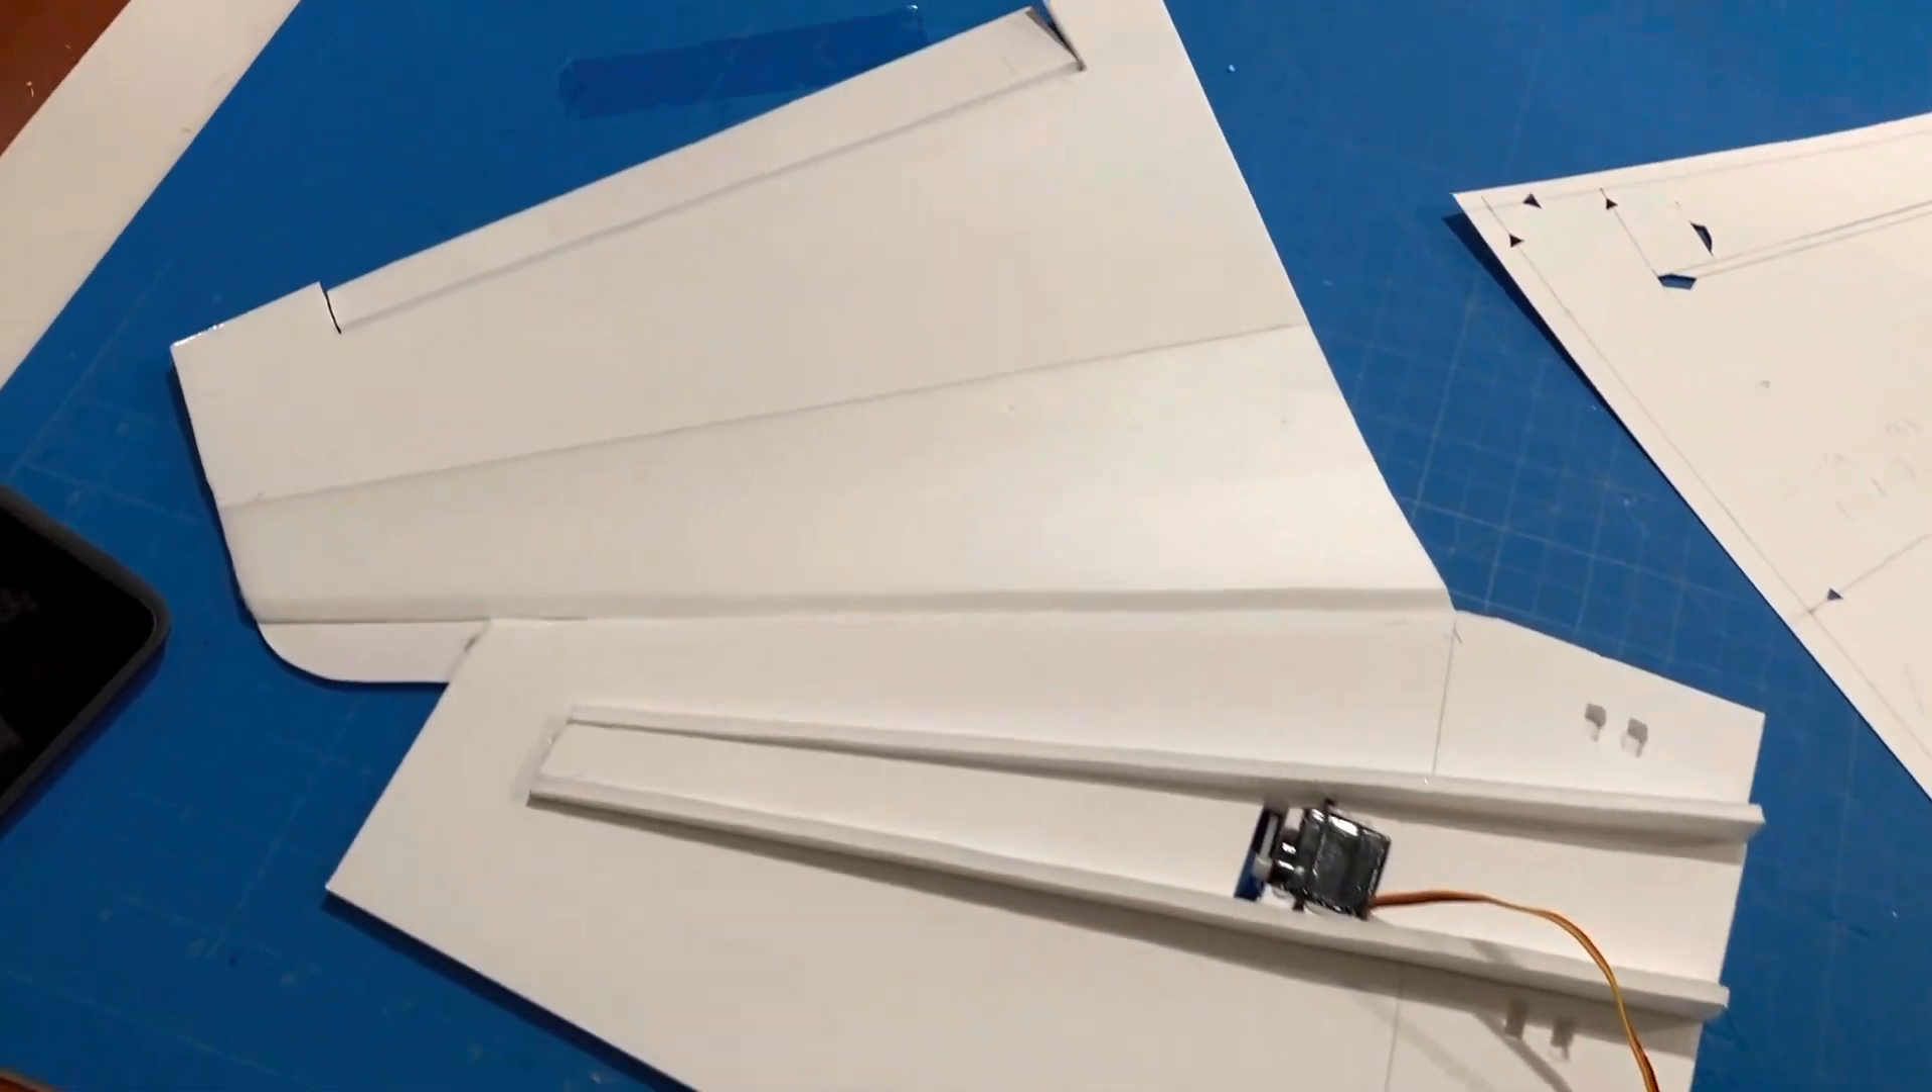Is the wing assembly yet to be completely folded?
Yes.